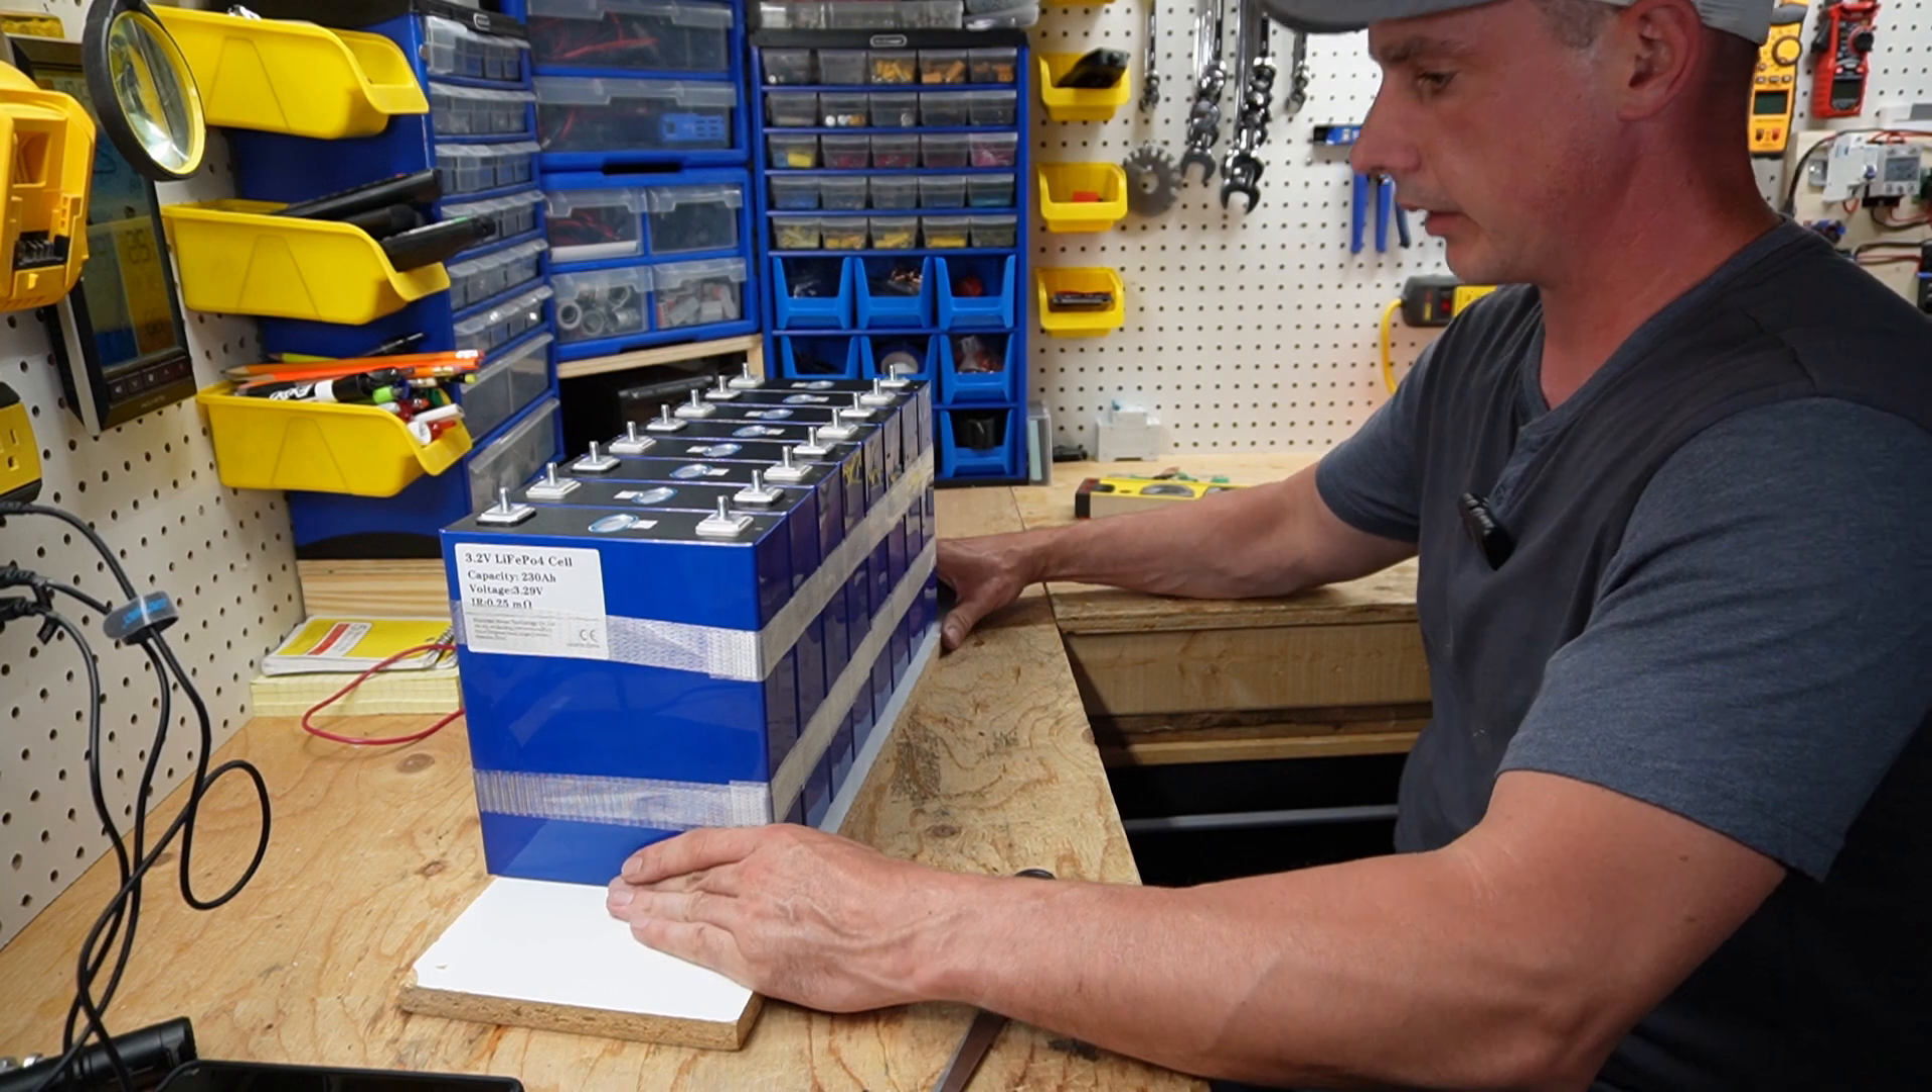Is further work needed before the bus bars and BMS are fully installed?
Yes.